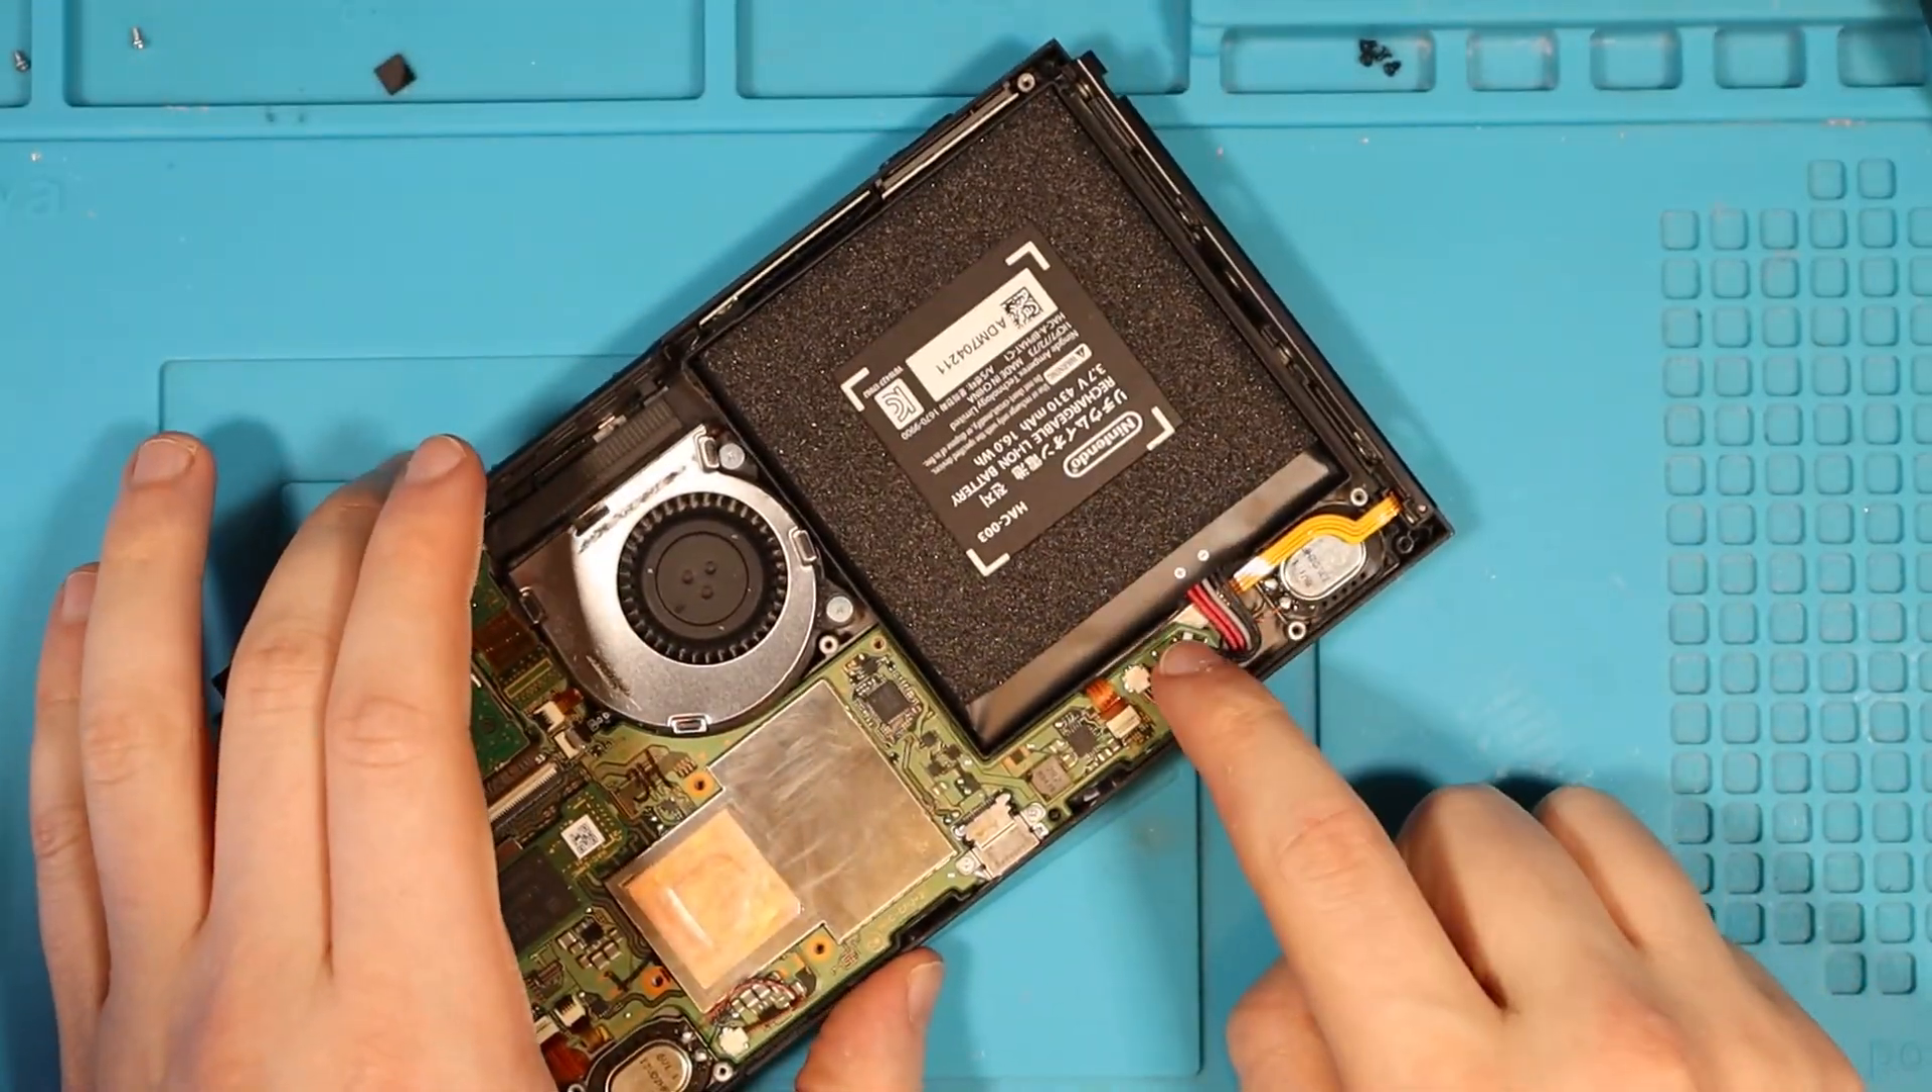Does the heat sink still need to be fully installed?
Yes.